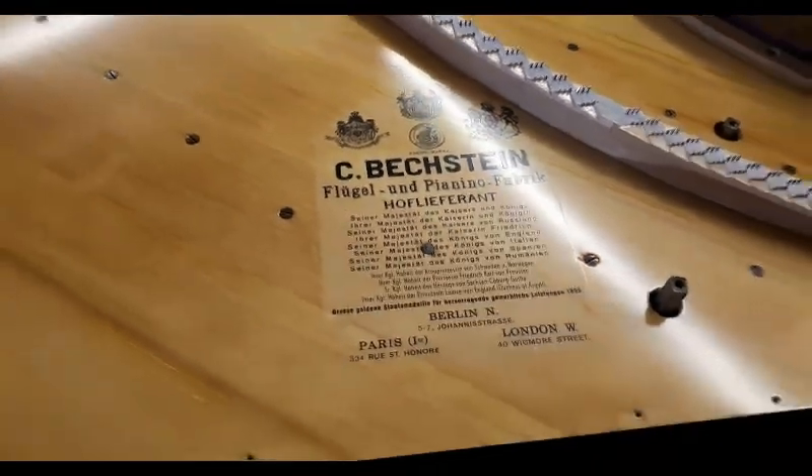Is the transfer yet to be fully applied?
No.